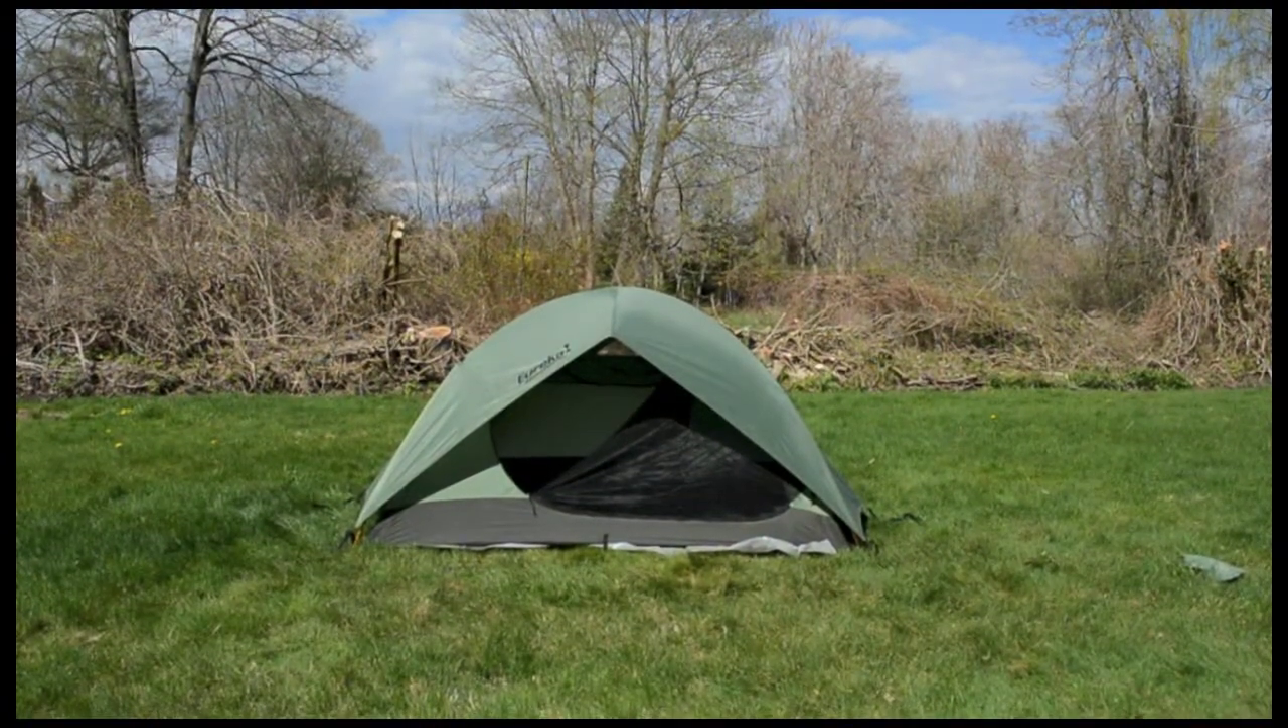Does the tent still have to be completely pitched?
No.